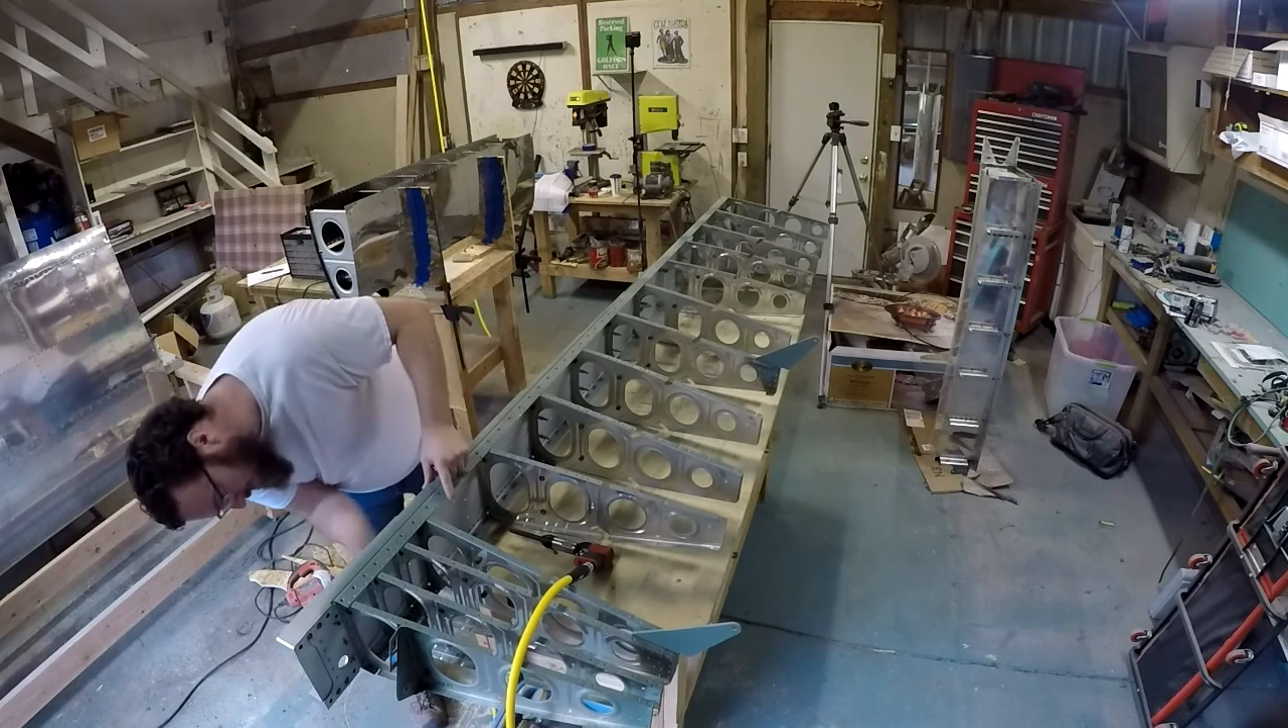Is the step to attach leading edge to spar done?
No.